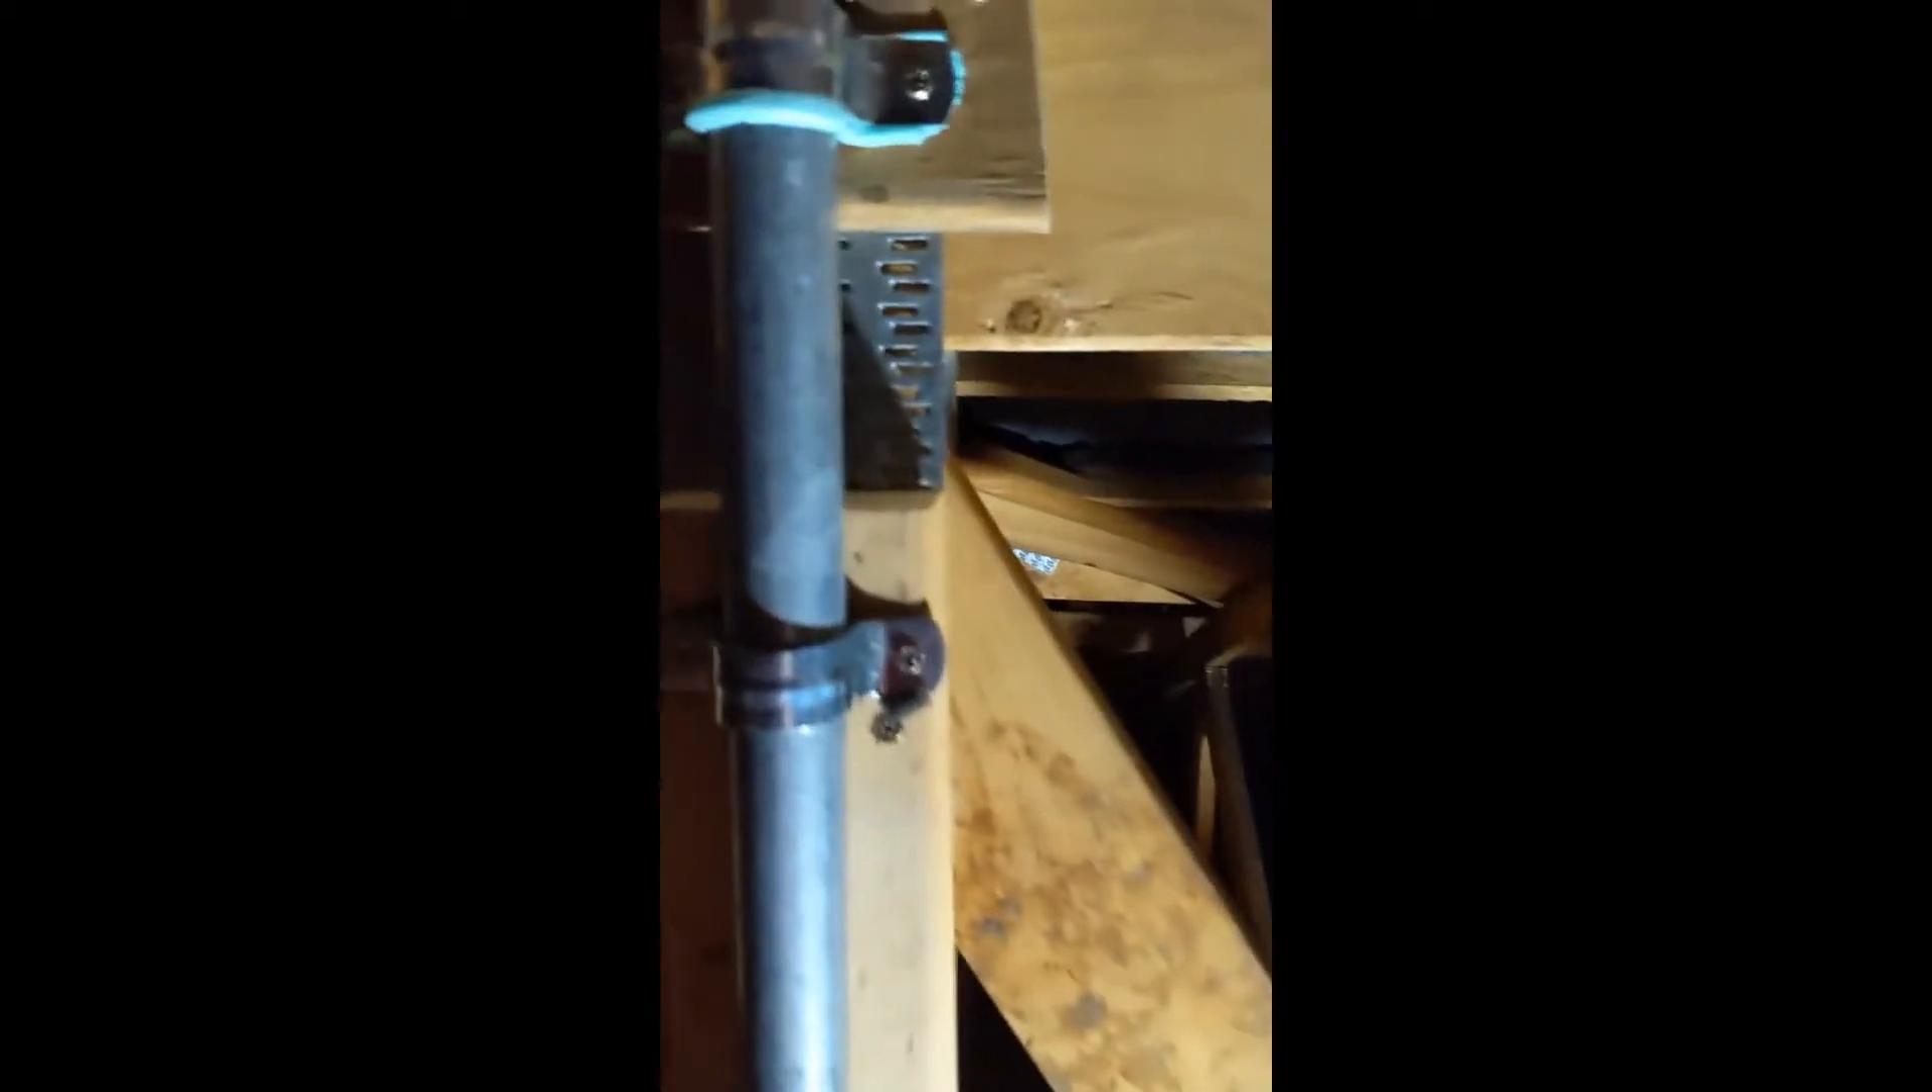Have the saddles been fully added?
Yes.